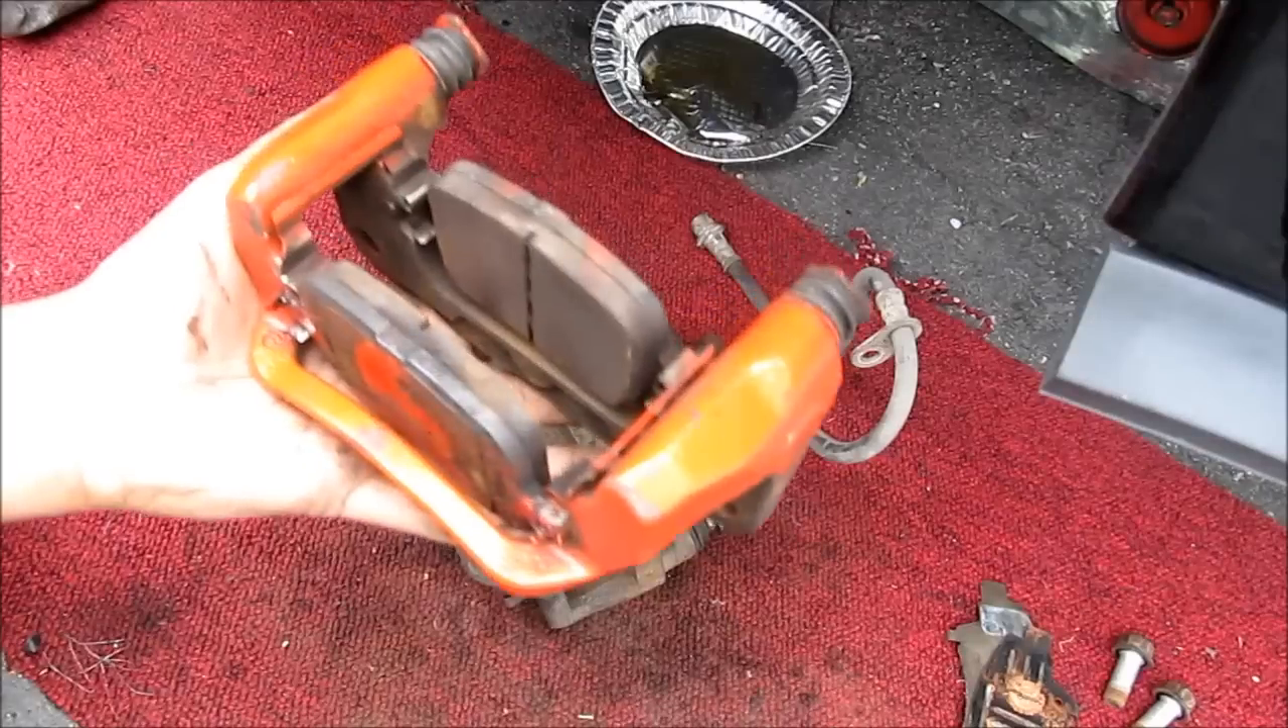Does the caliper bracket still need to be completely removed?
No.